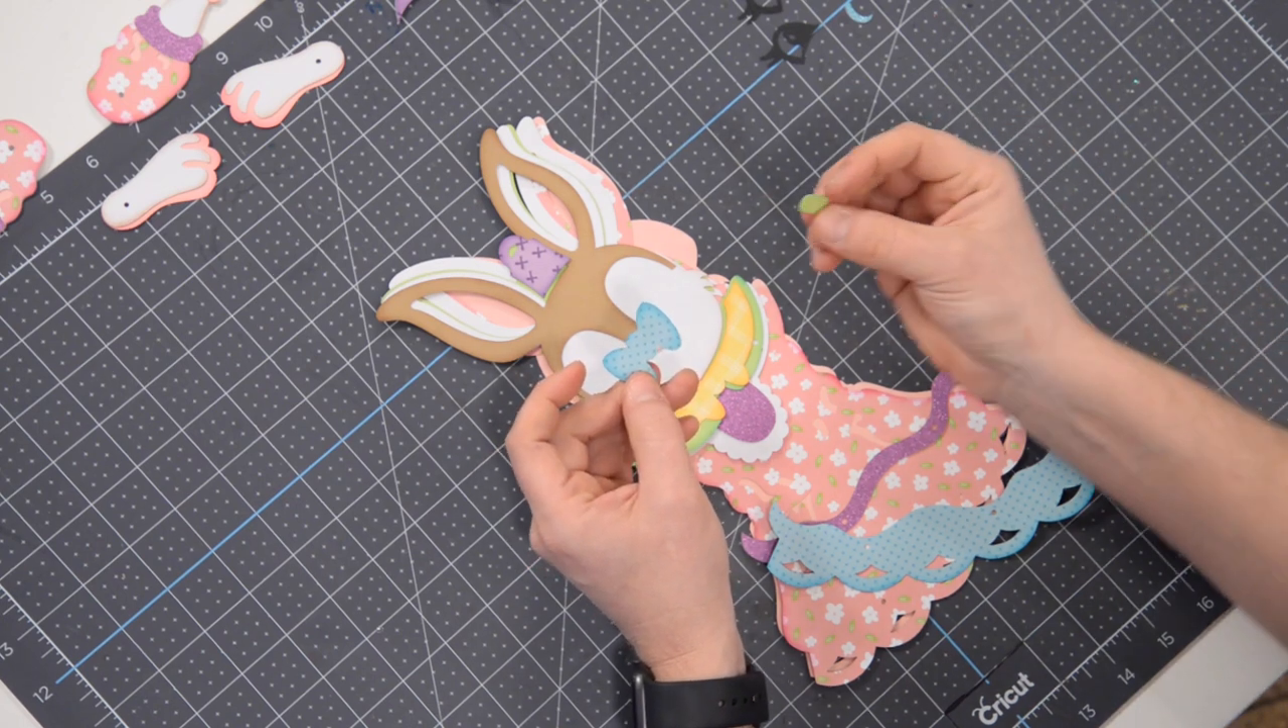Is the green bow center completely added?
No.